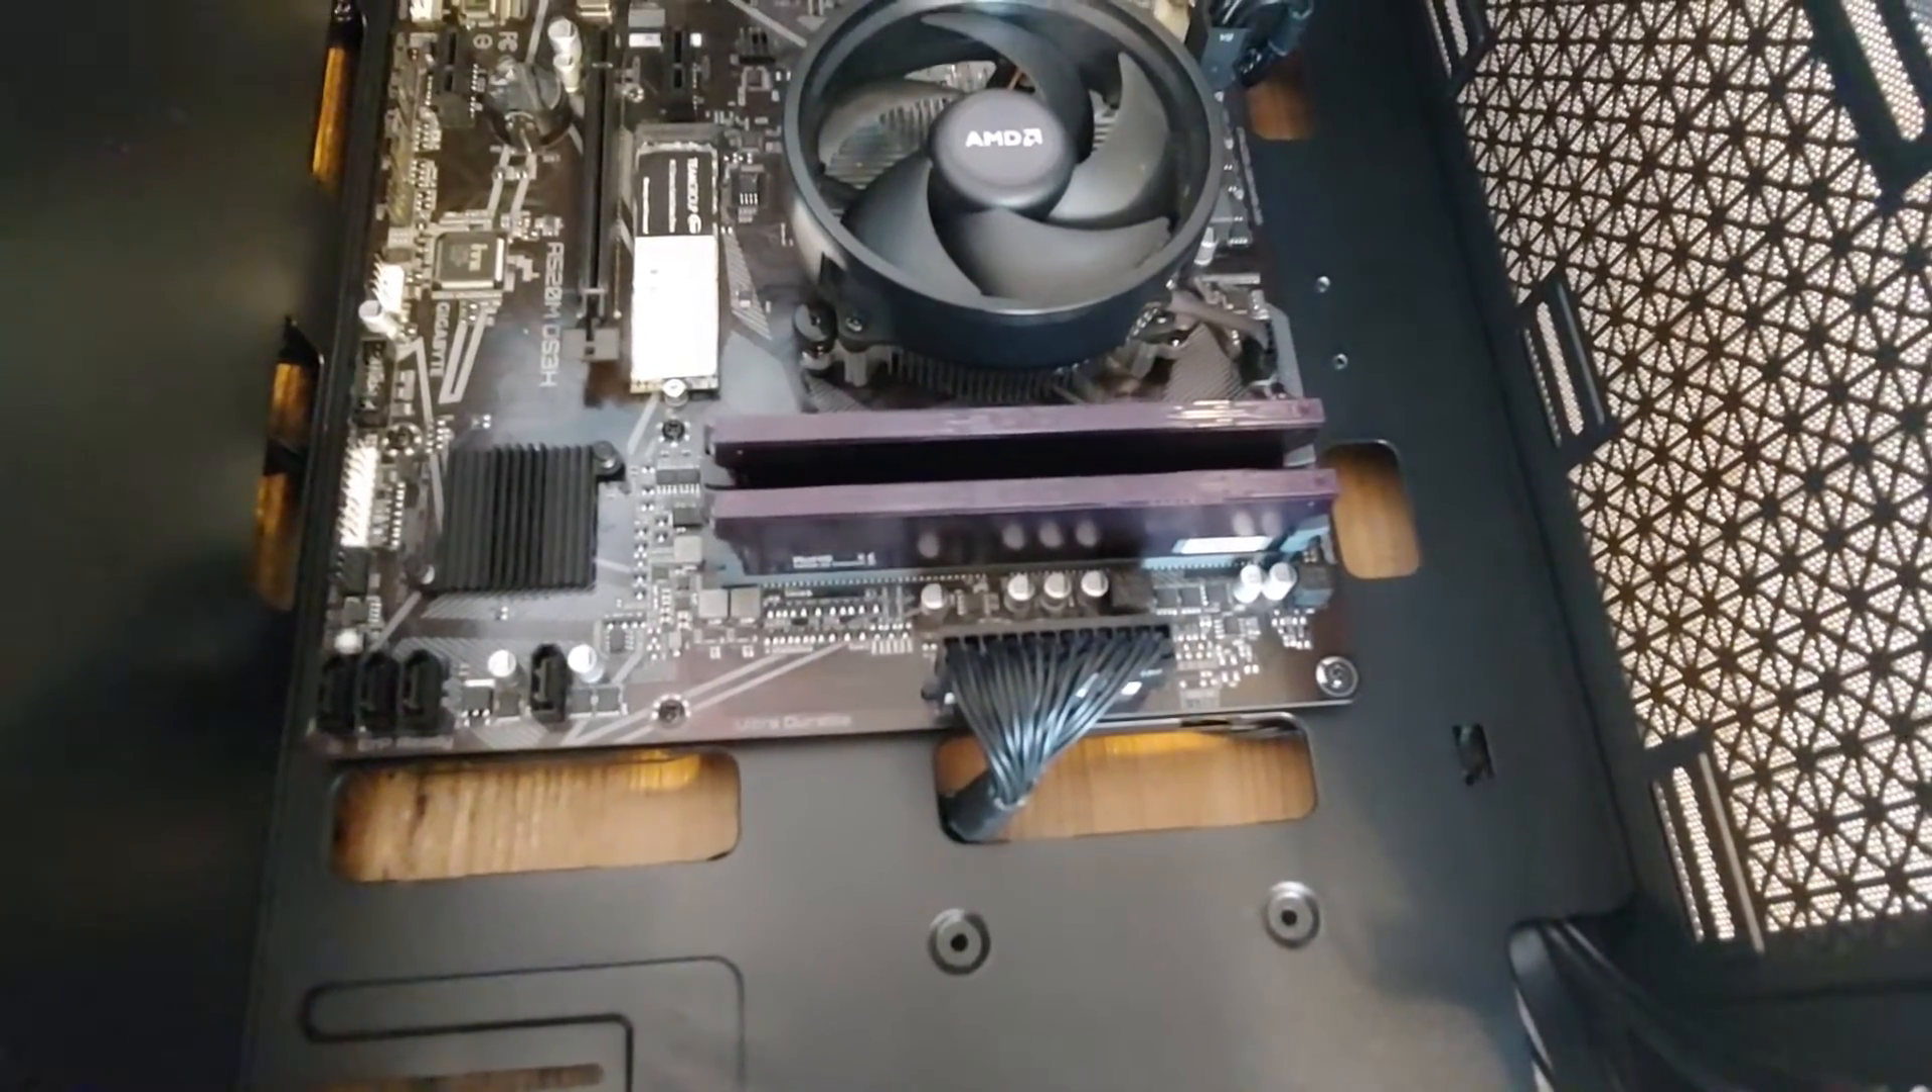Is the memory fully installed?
Yes.